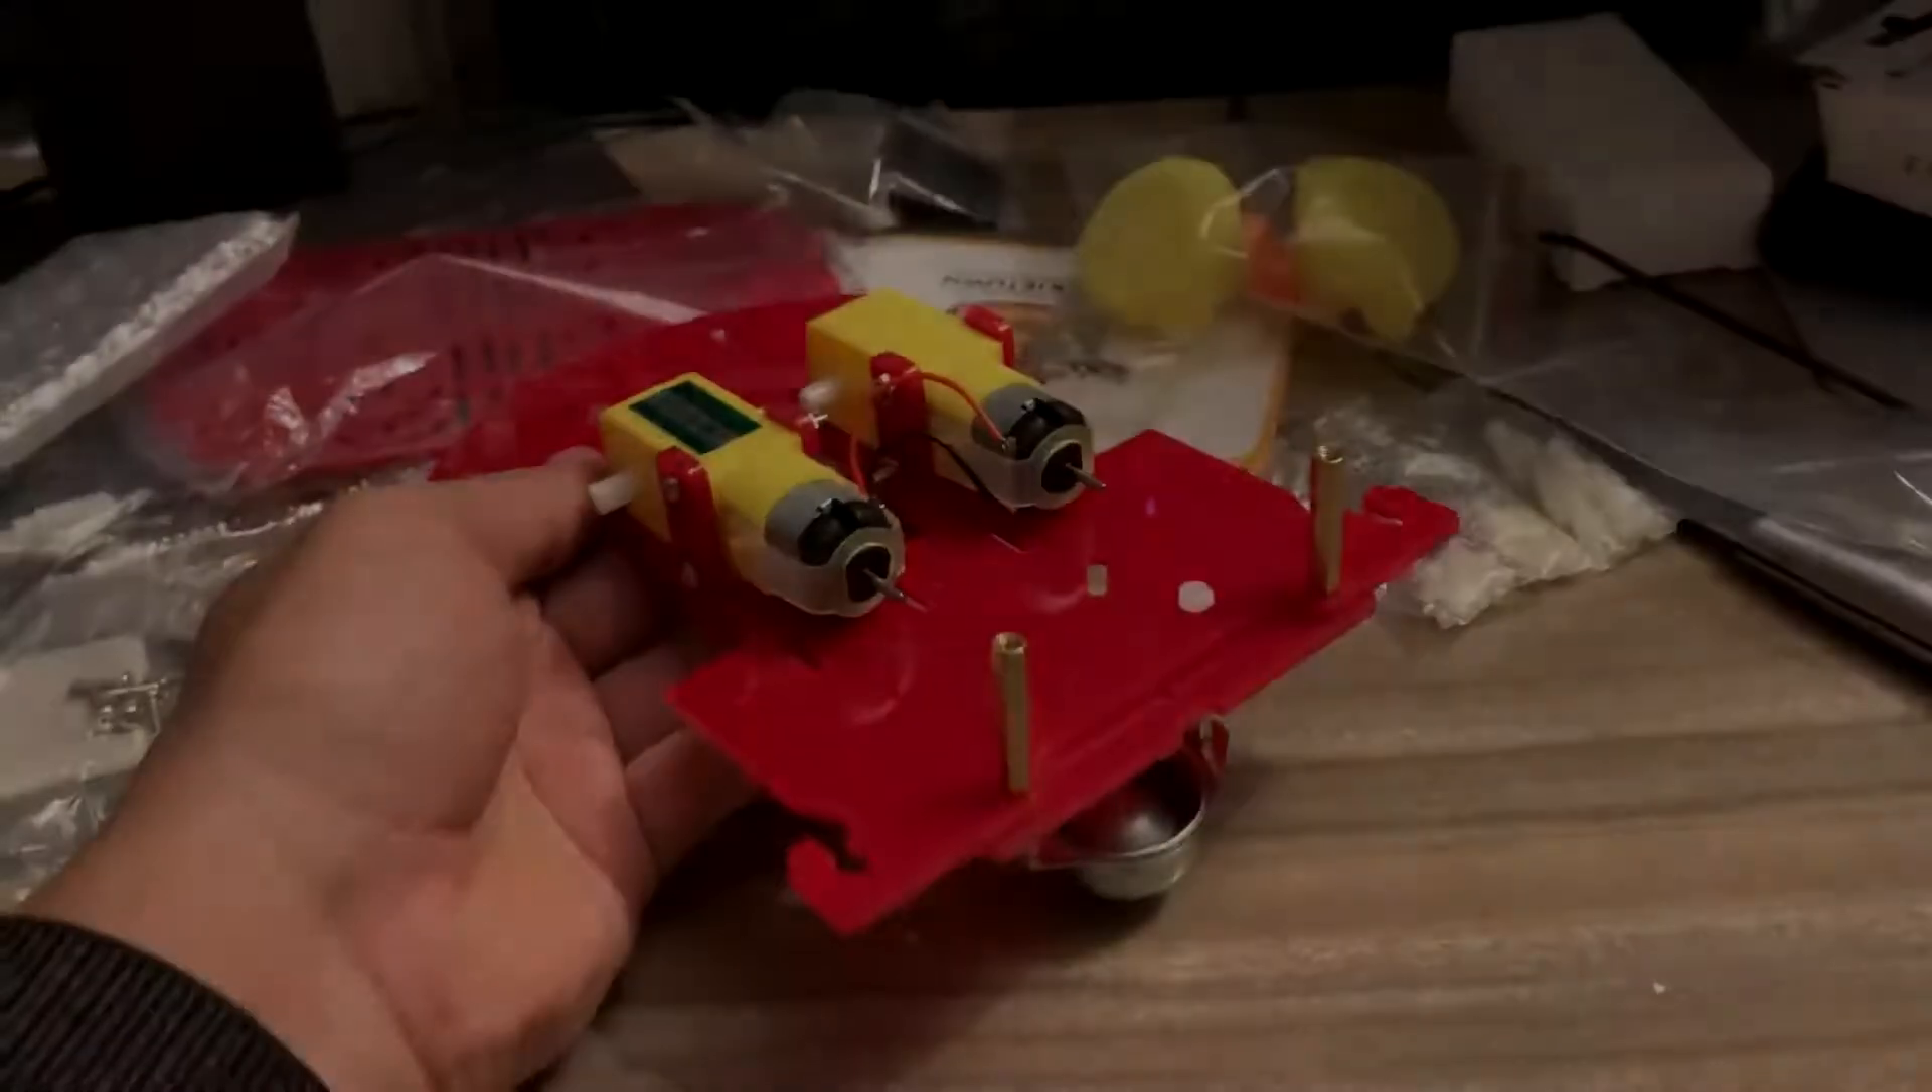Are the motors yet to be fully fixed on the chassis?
No.